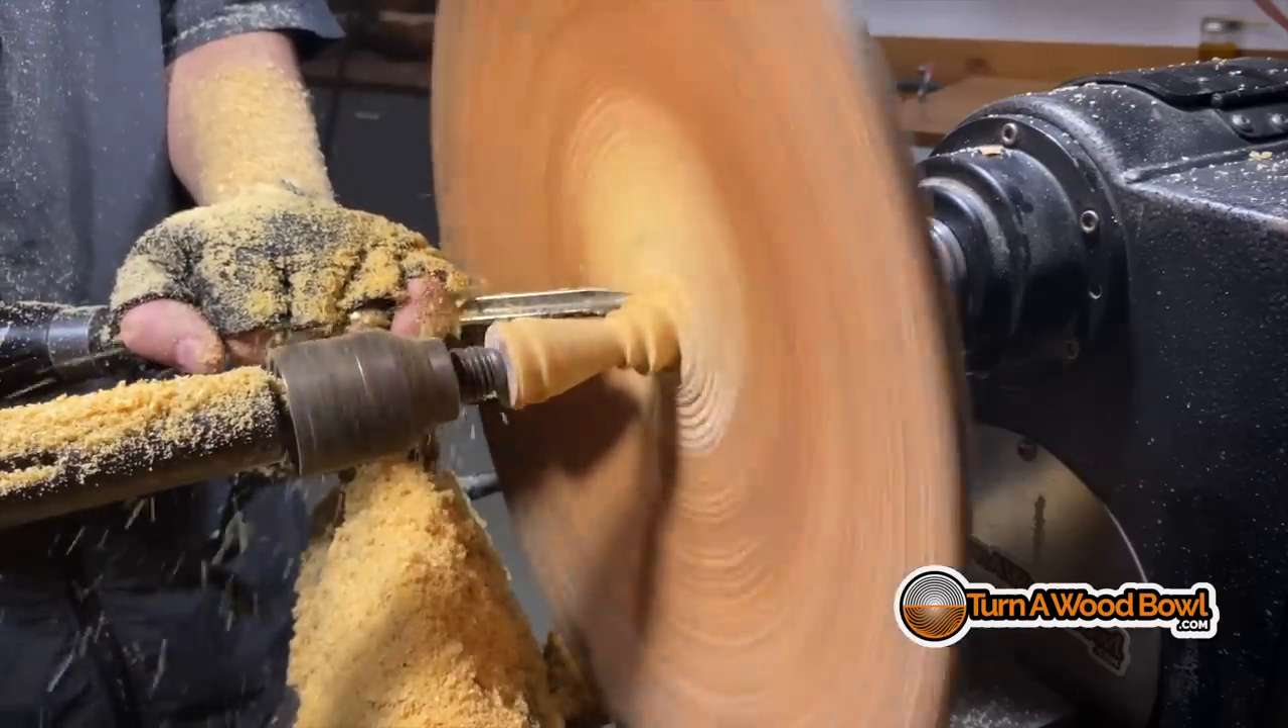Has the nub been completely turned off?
No.